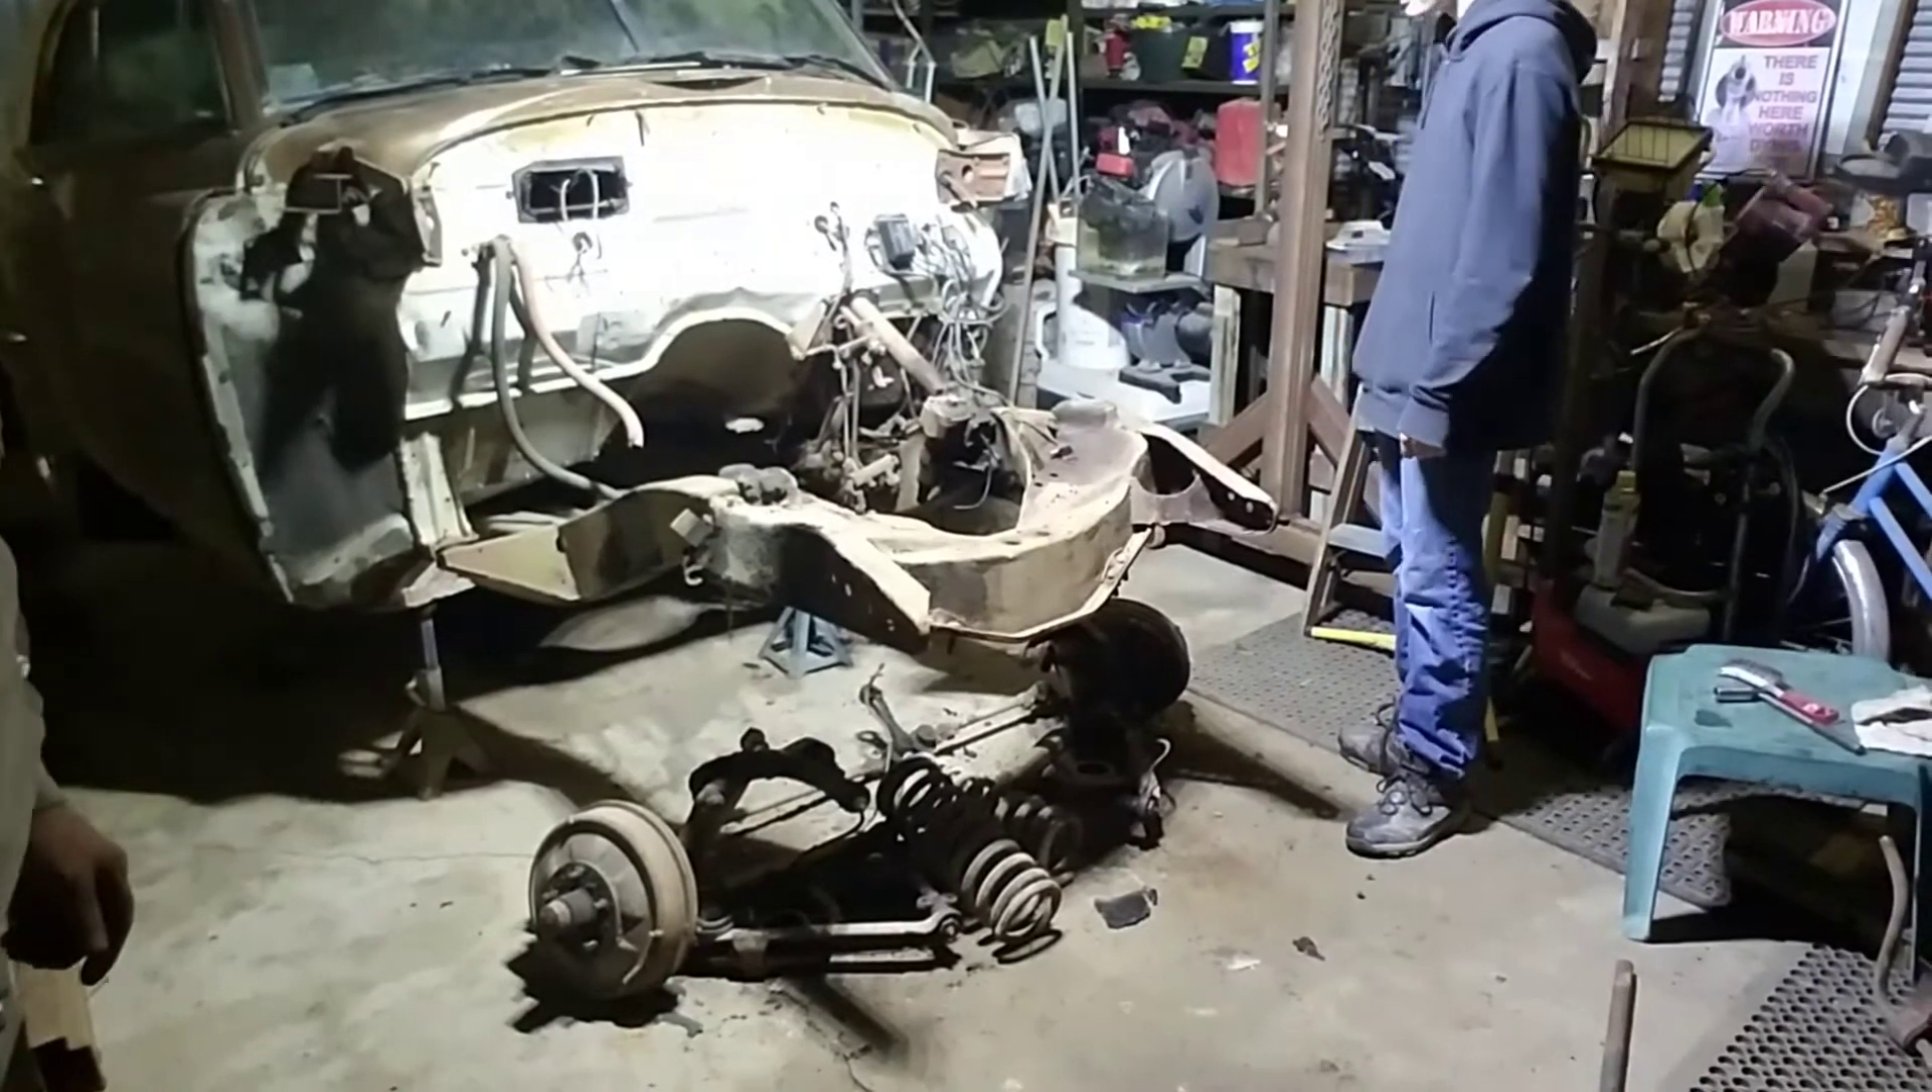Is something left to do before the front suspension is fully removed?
No.